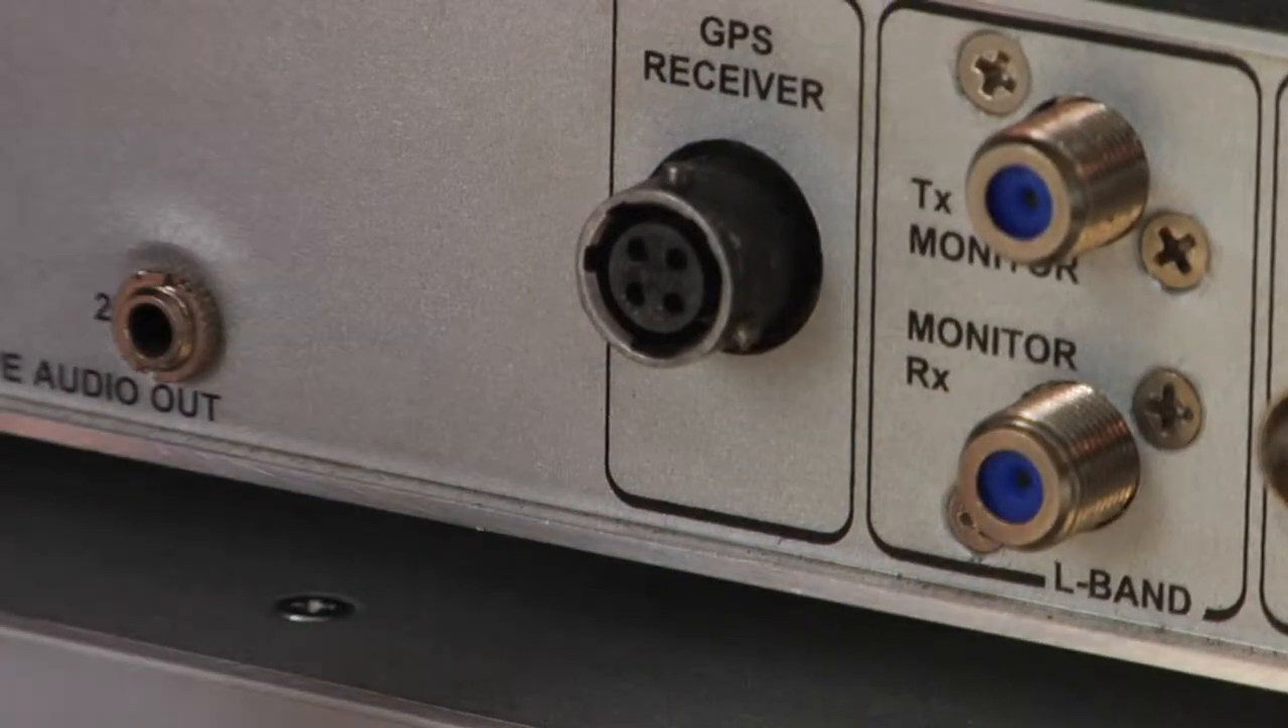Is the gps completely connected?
No.